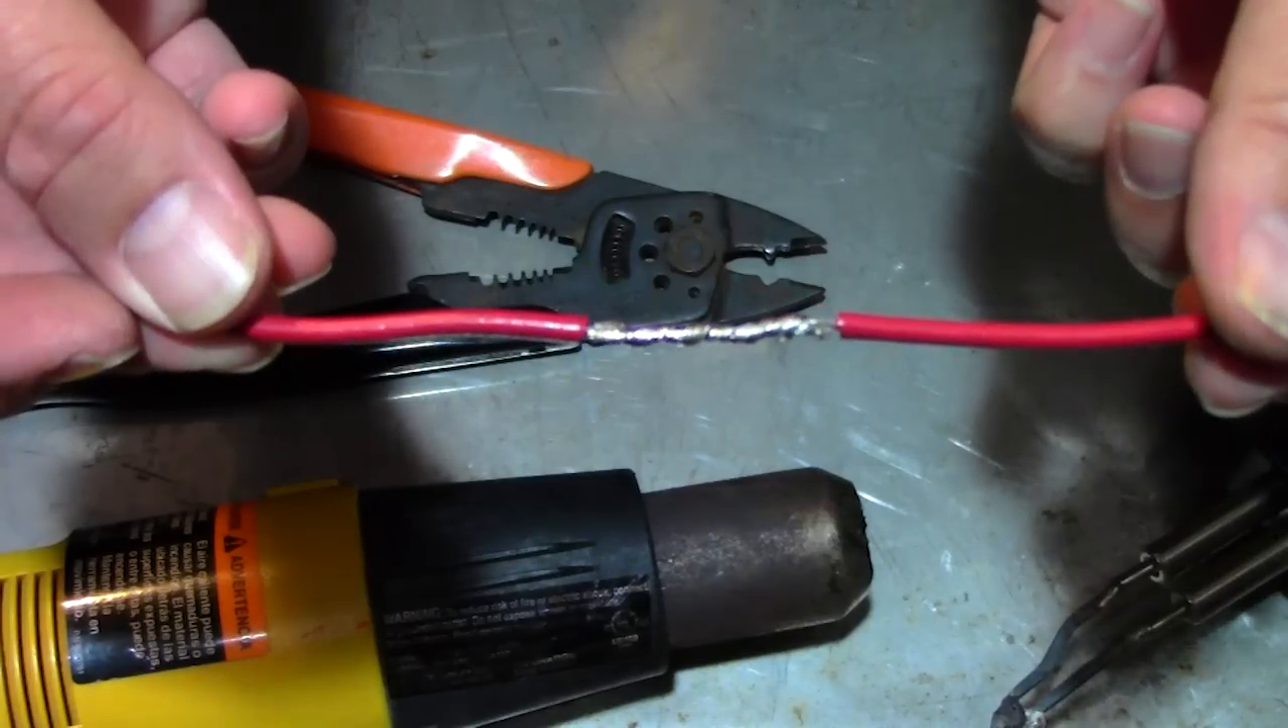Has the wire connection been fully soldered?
Yes.